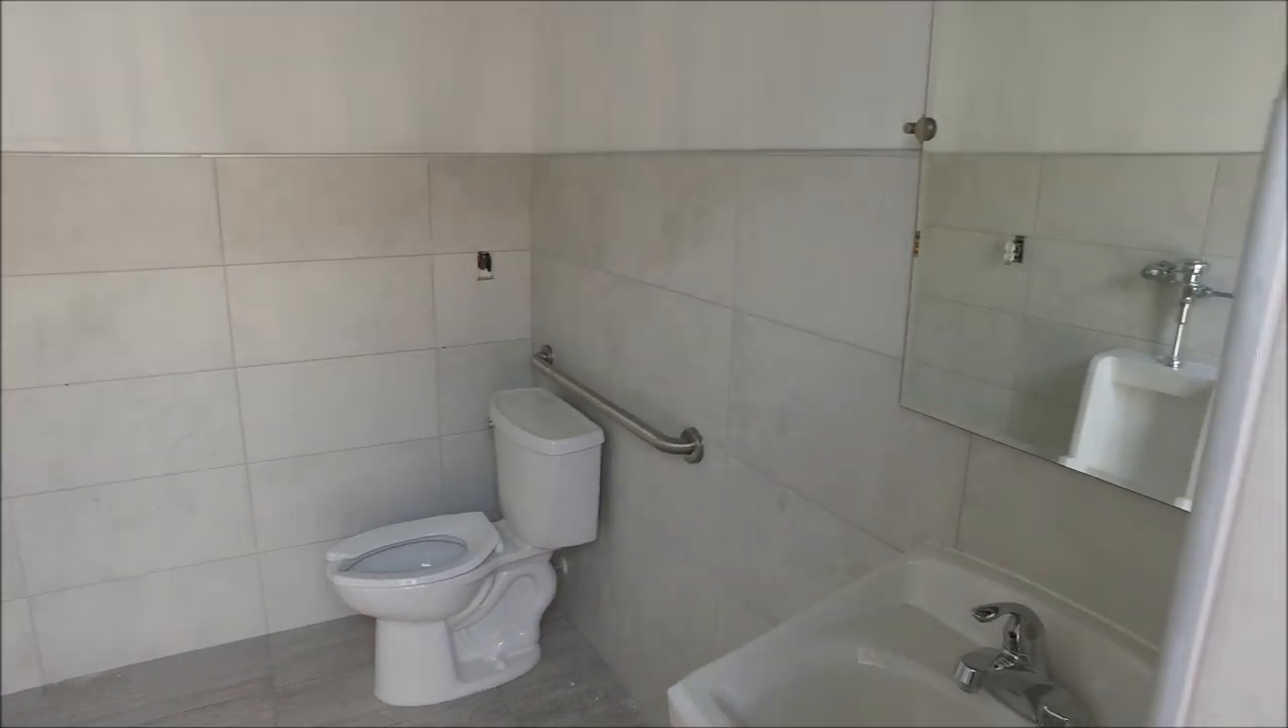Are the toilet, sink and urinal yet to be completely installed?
No.